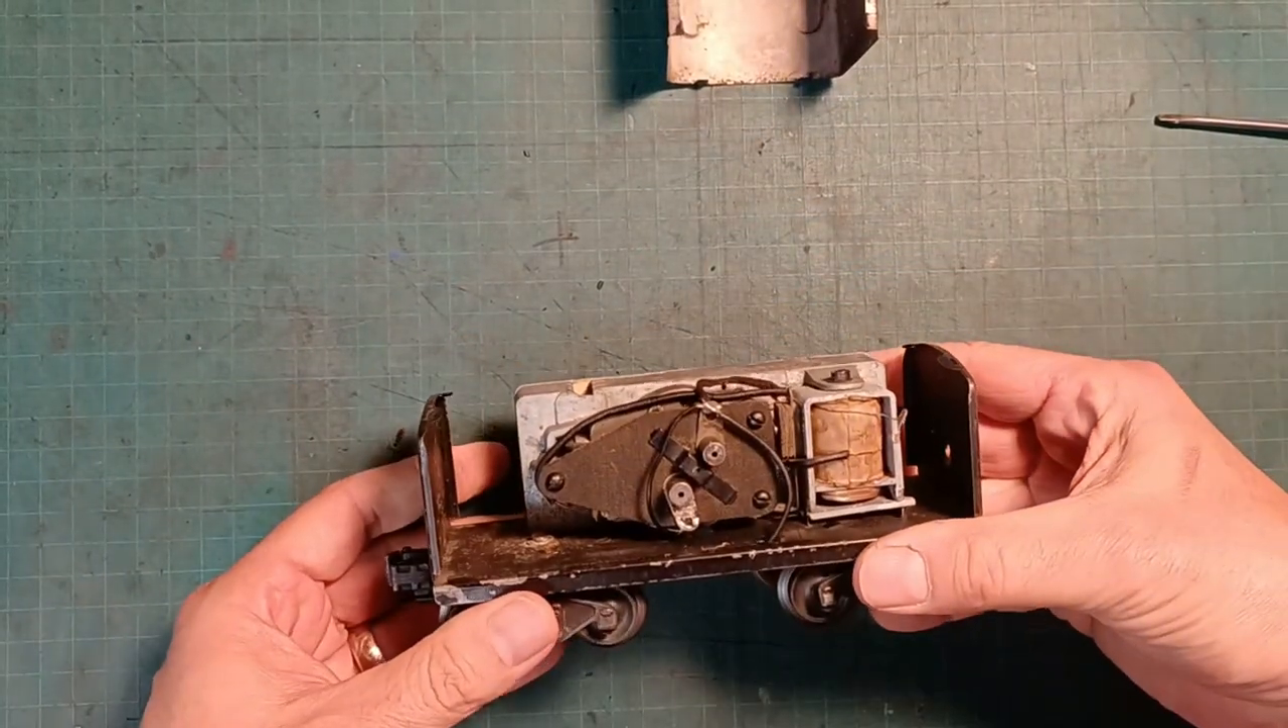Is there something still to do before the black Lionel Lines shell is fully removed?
No.